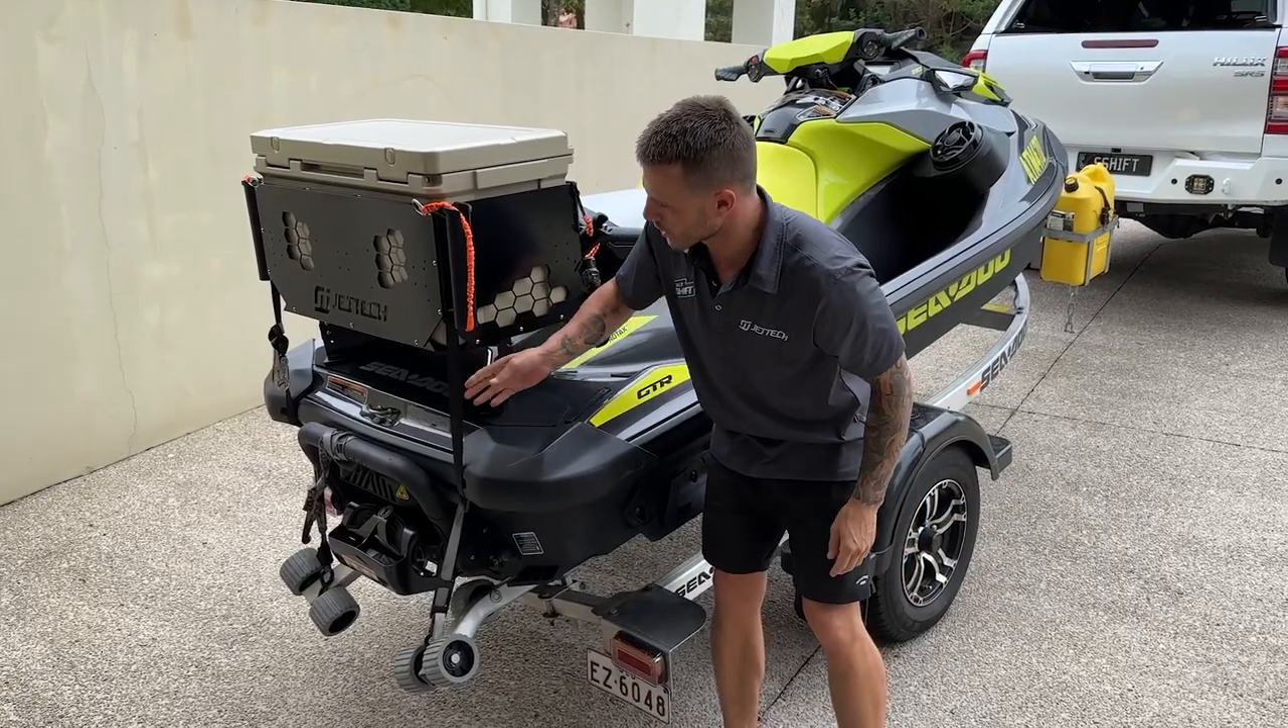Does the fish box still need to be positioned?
No.